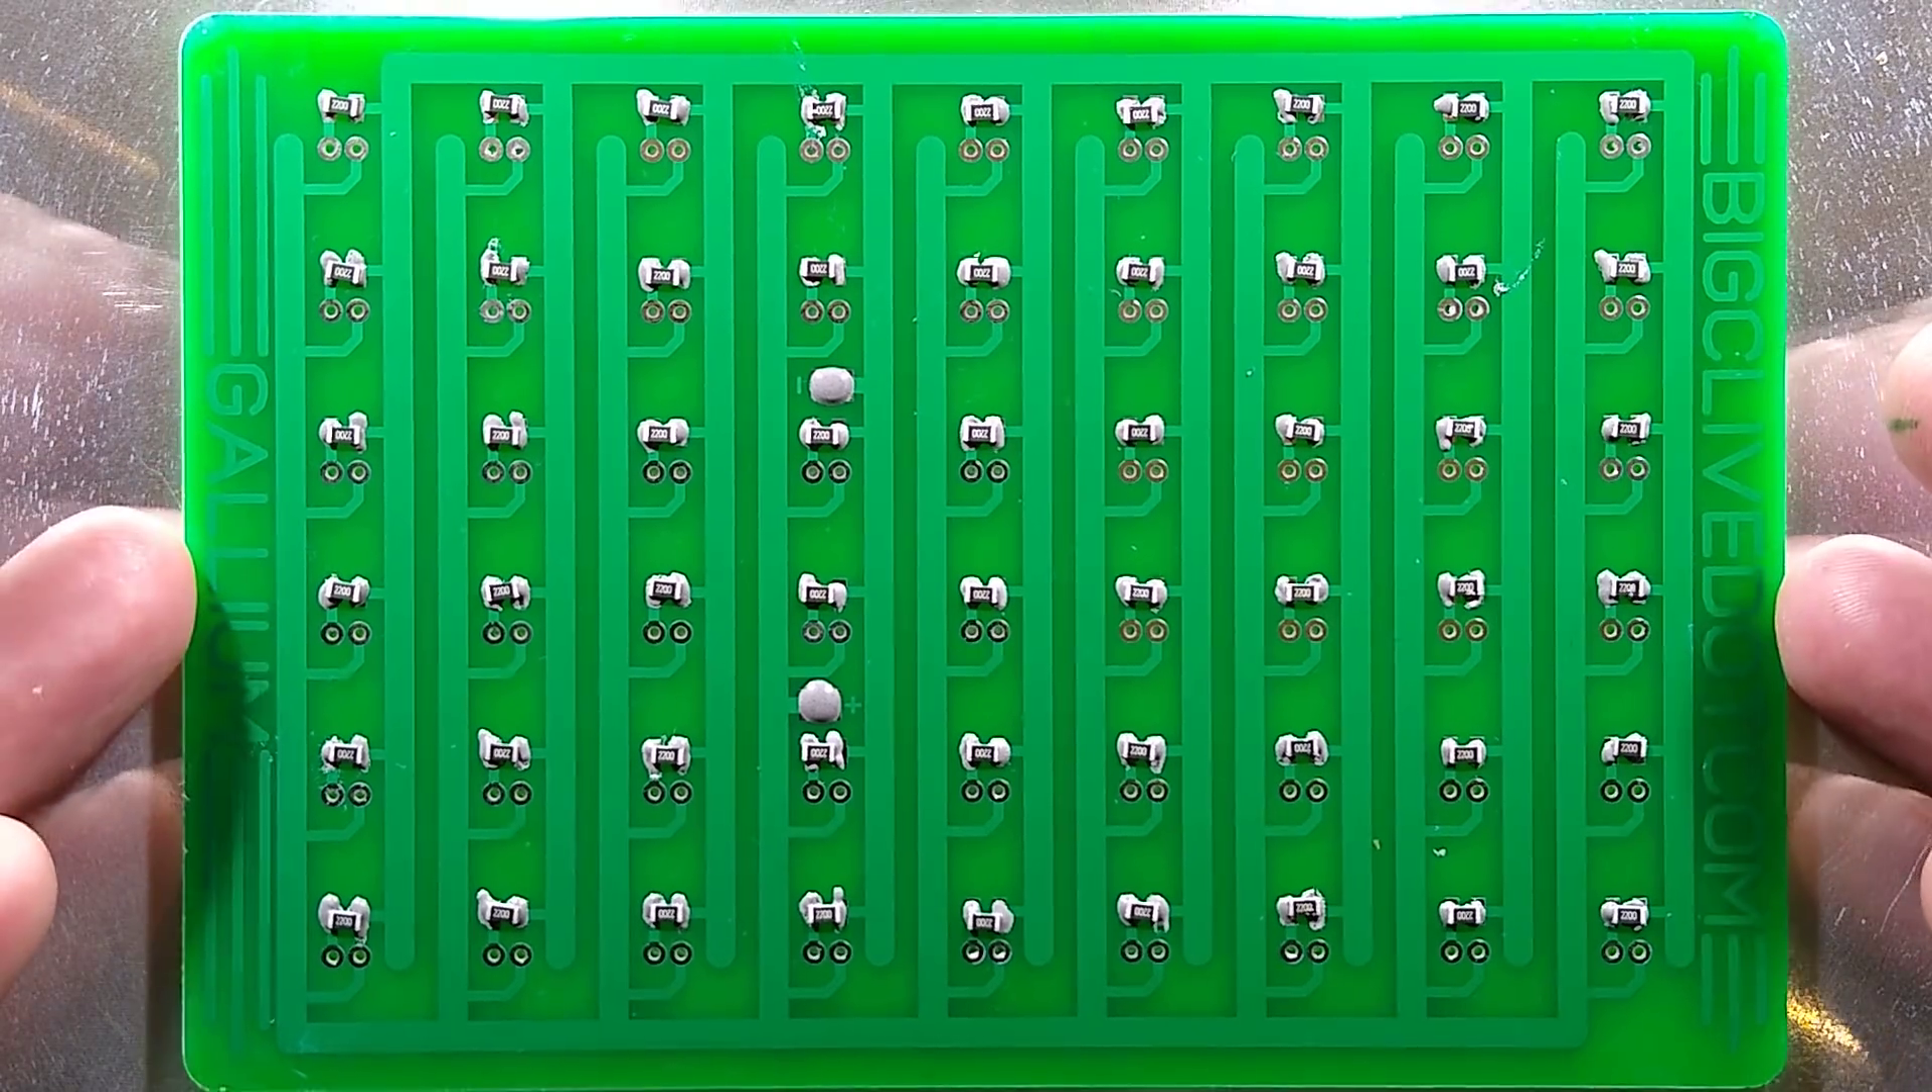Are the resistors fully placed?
Yes.